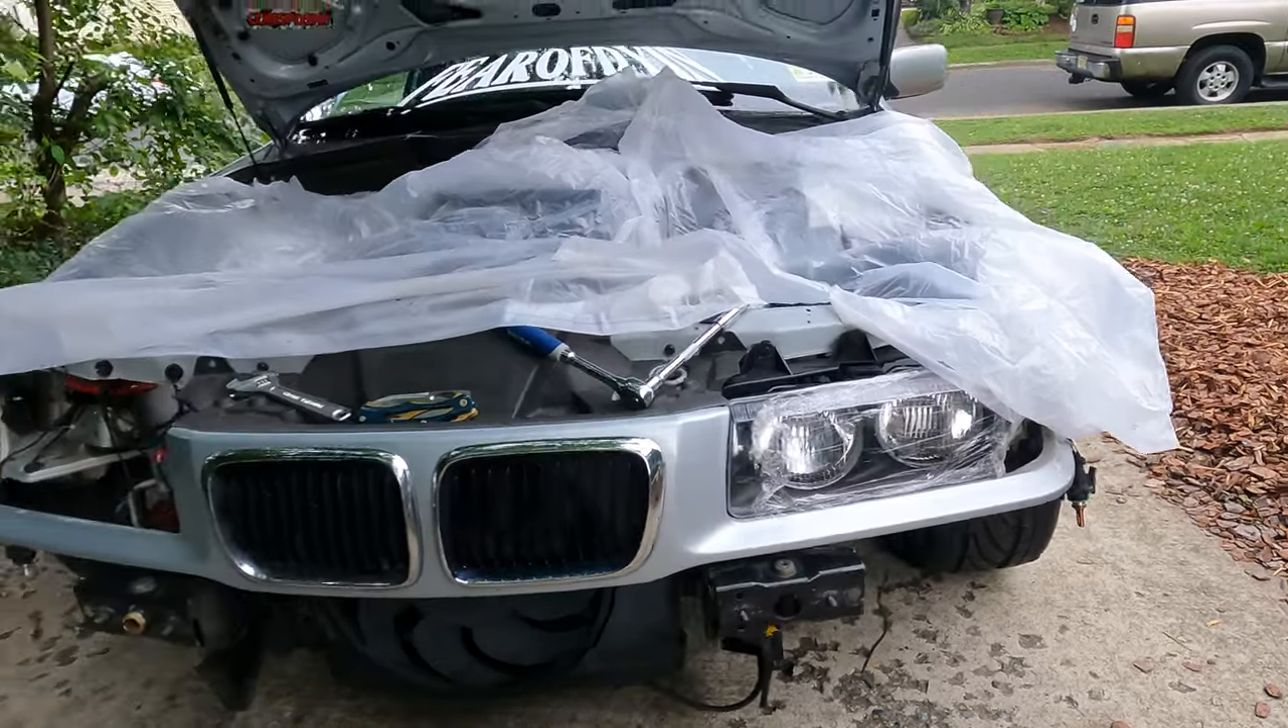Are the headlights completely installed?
No.